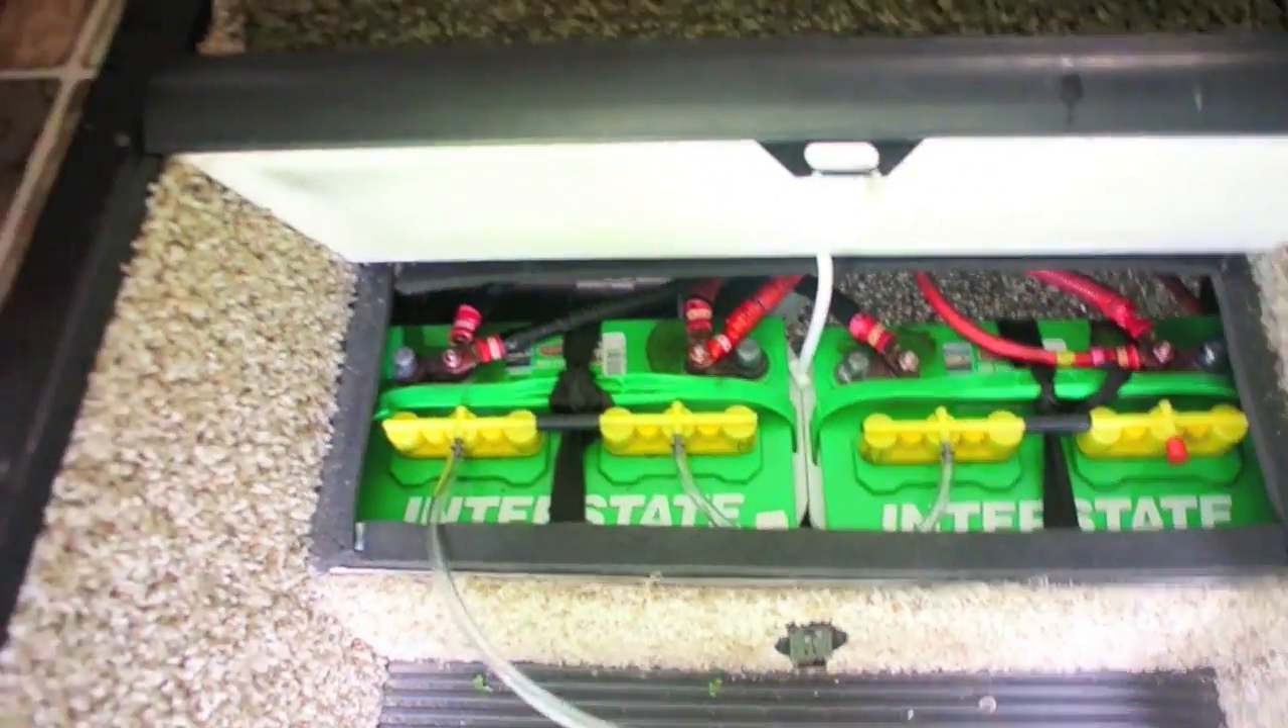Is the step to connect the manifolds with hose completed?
Yes.